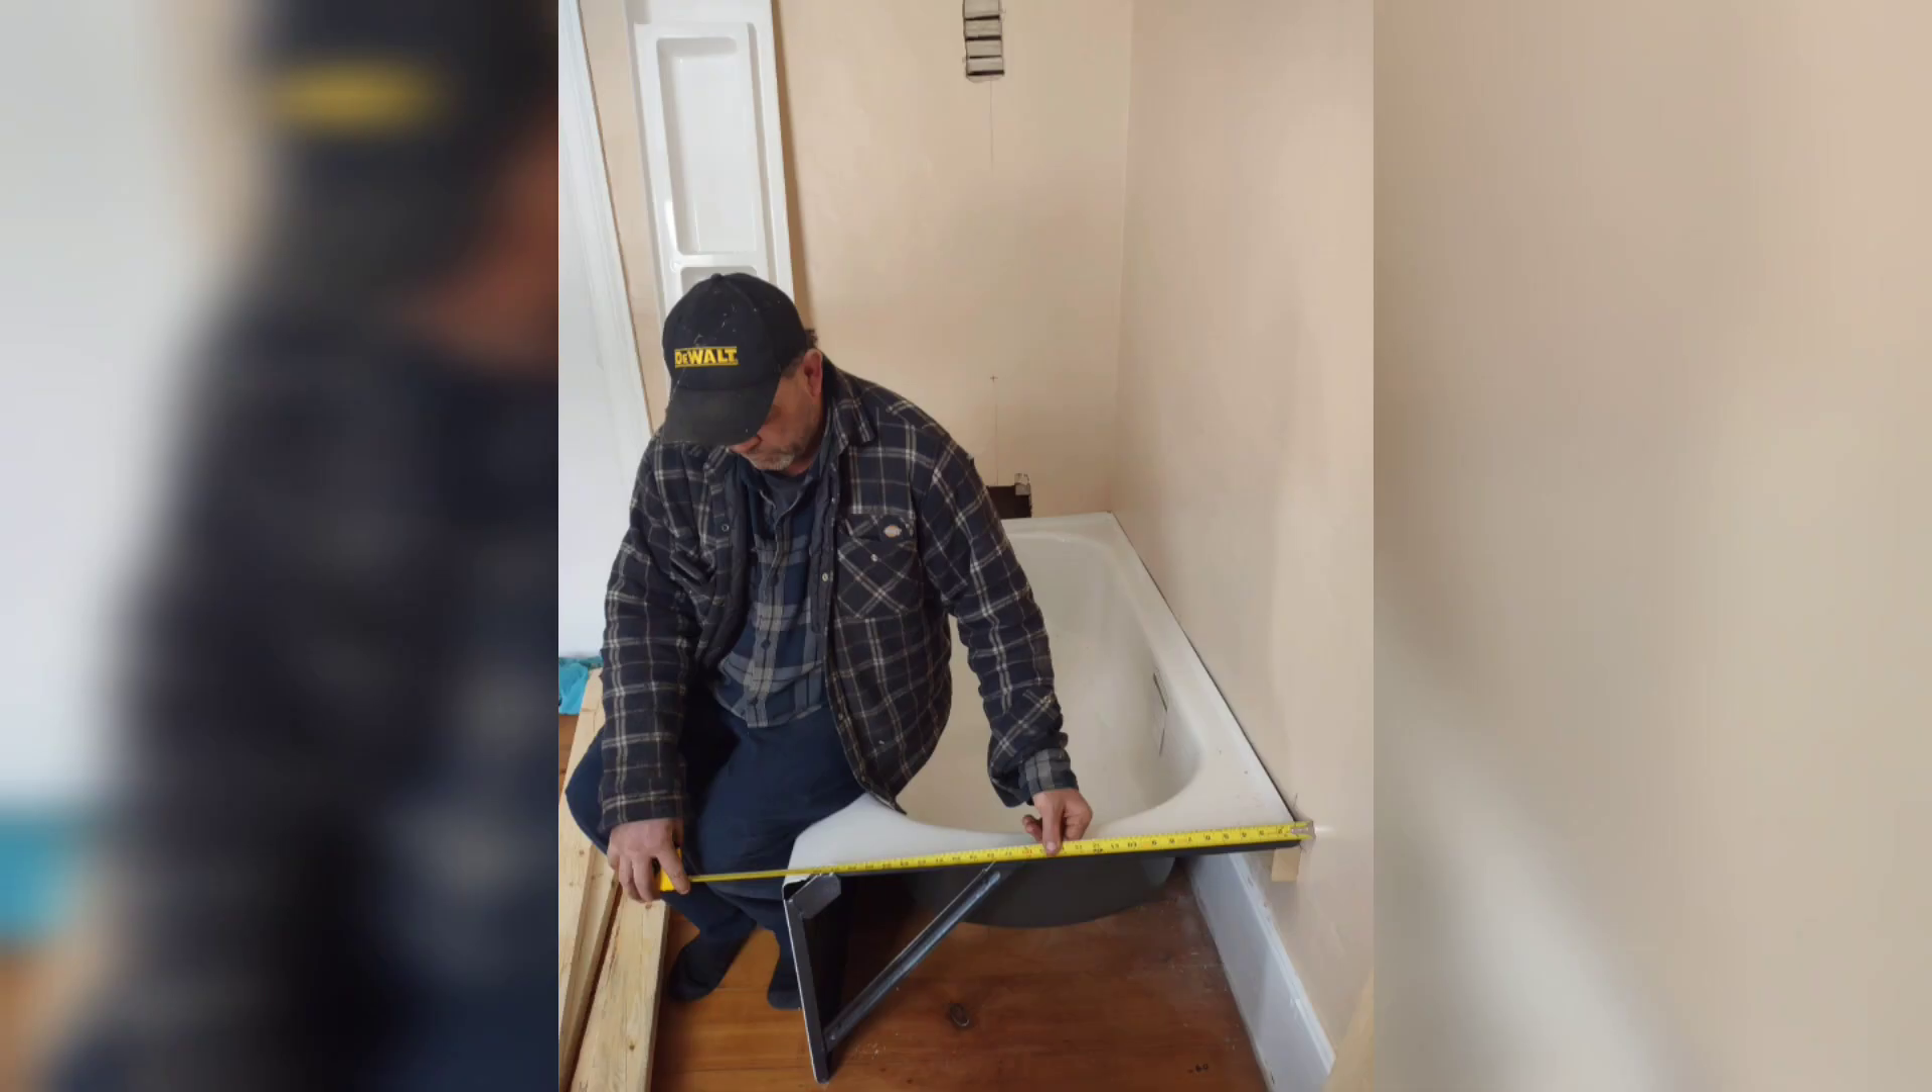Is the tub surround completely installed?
No.